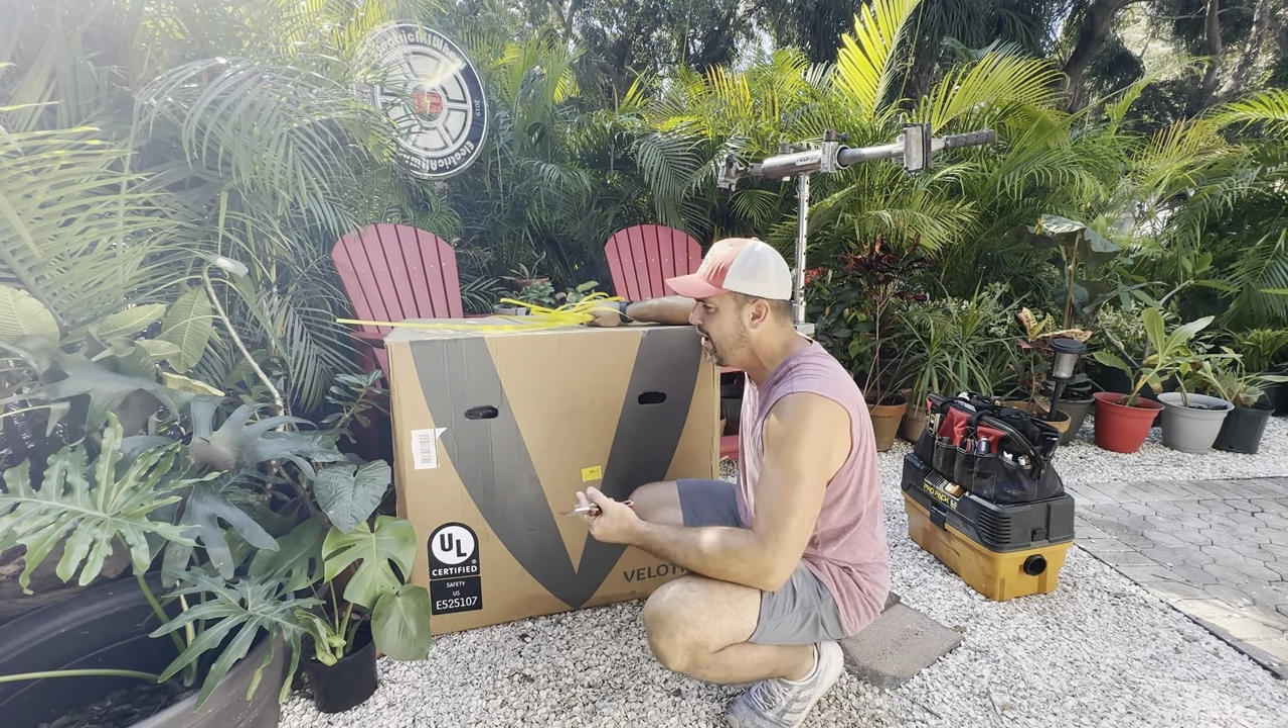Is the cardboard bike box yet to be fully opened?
Yes.